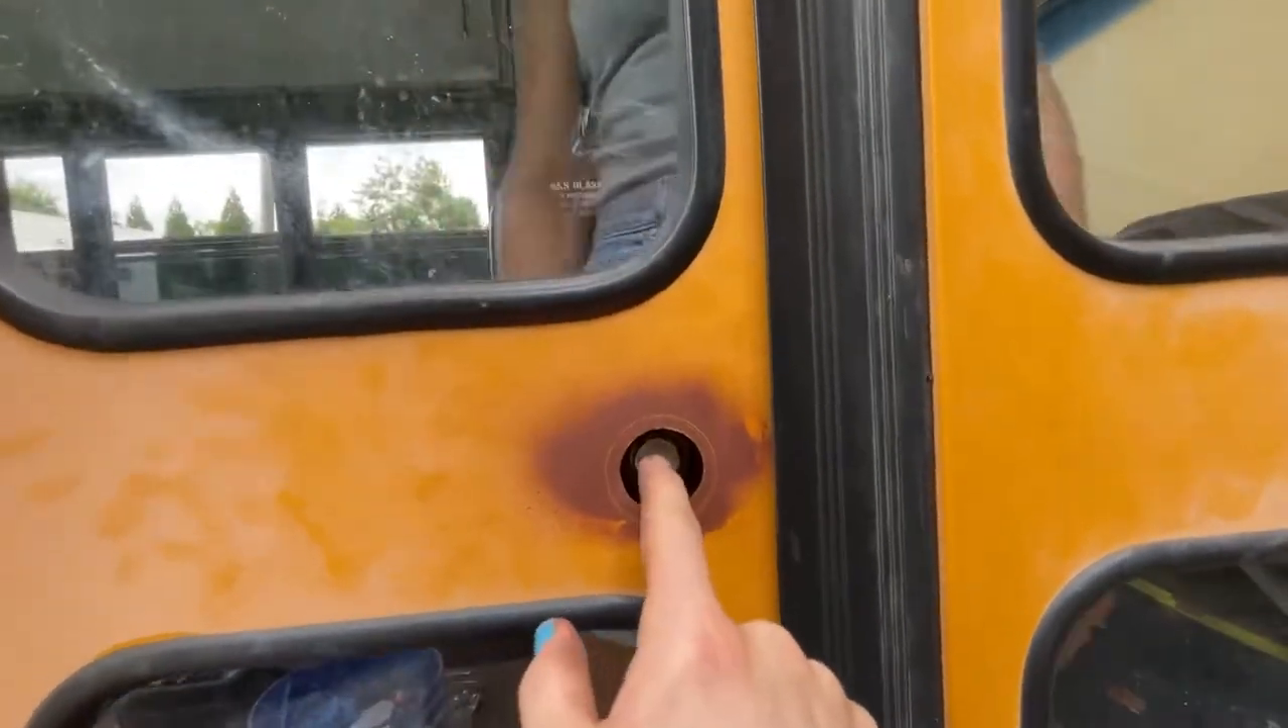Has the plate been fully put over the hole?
No.